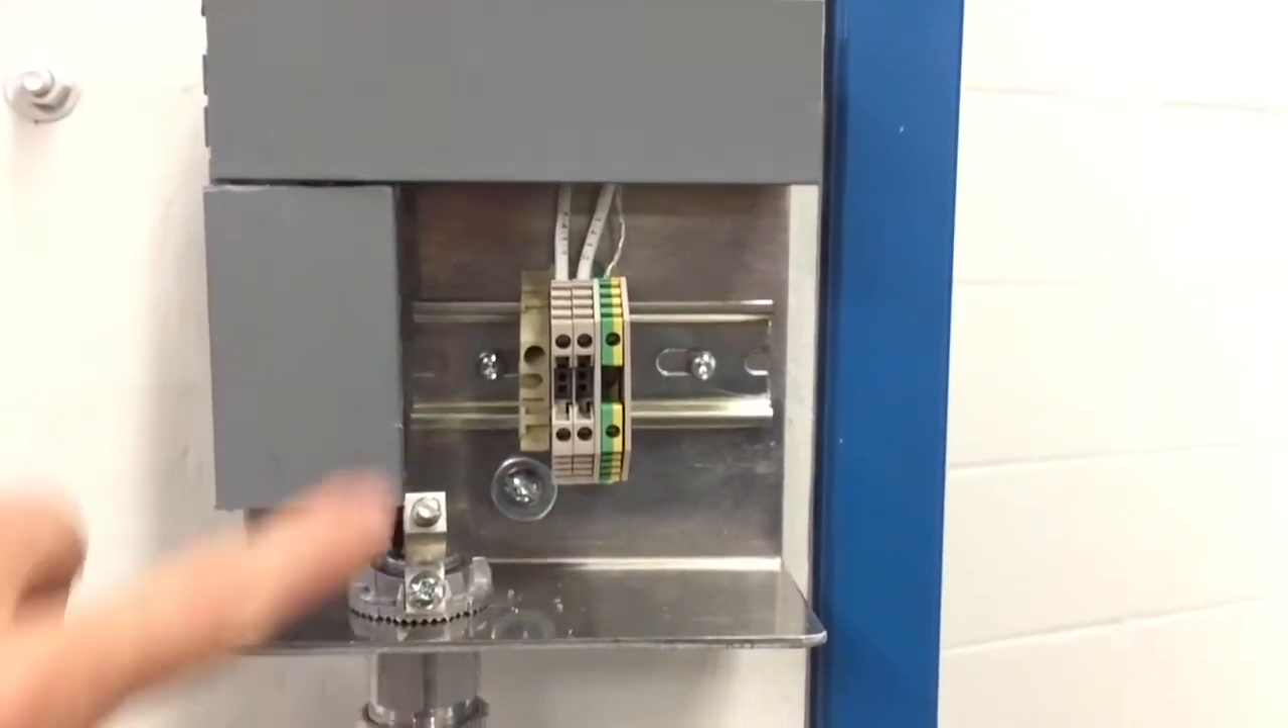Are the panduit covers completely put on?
Yes.